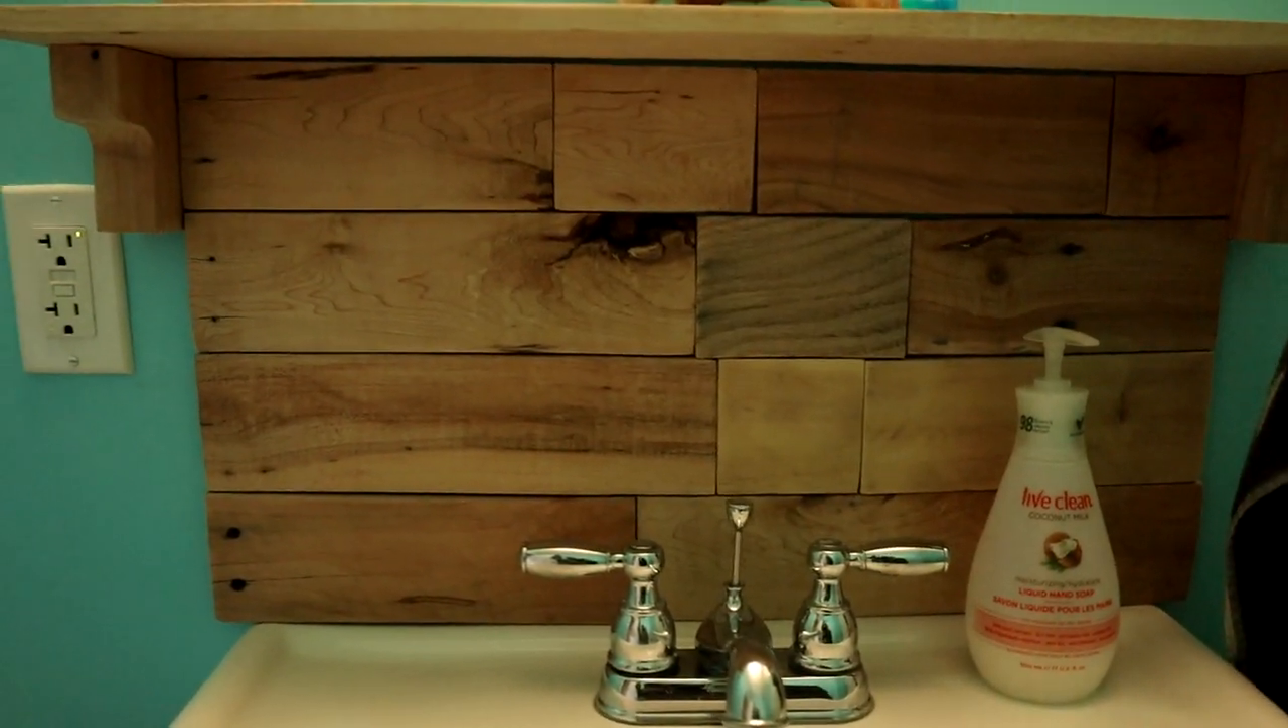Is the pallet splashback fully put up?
Yes.